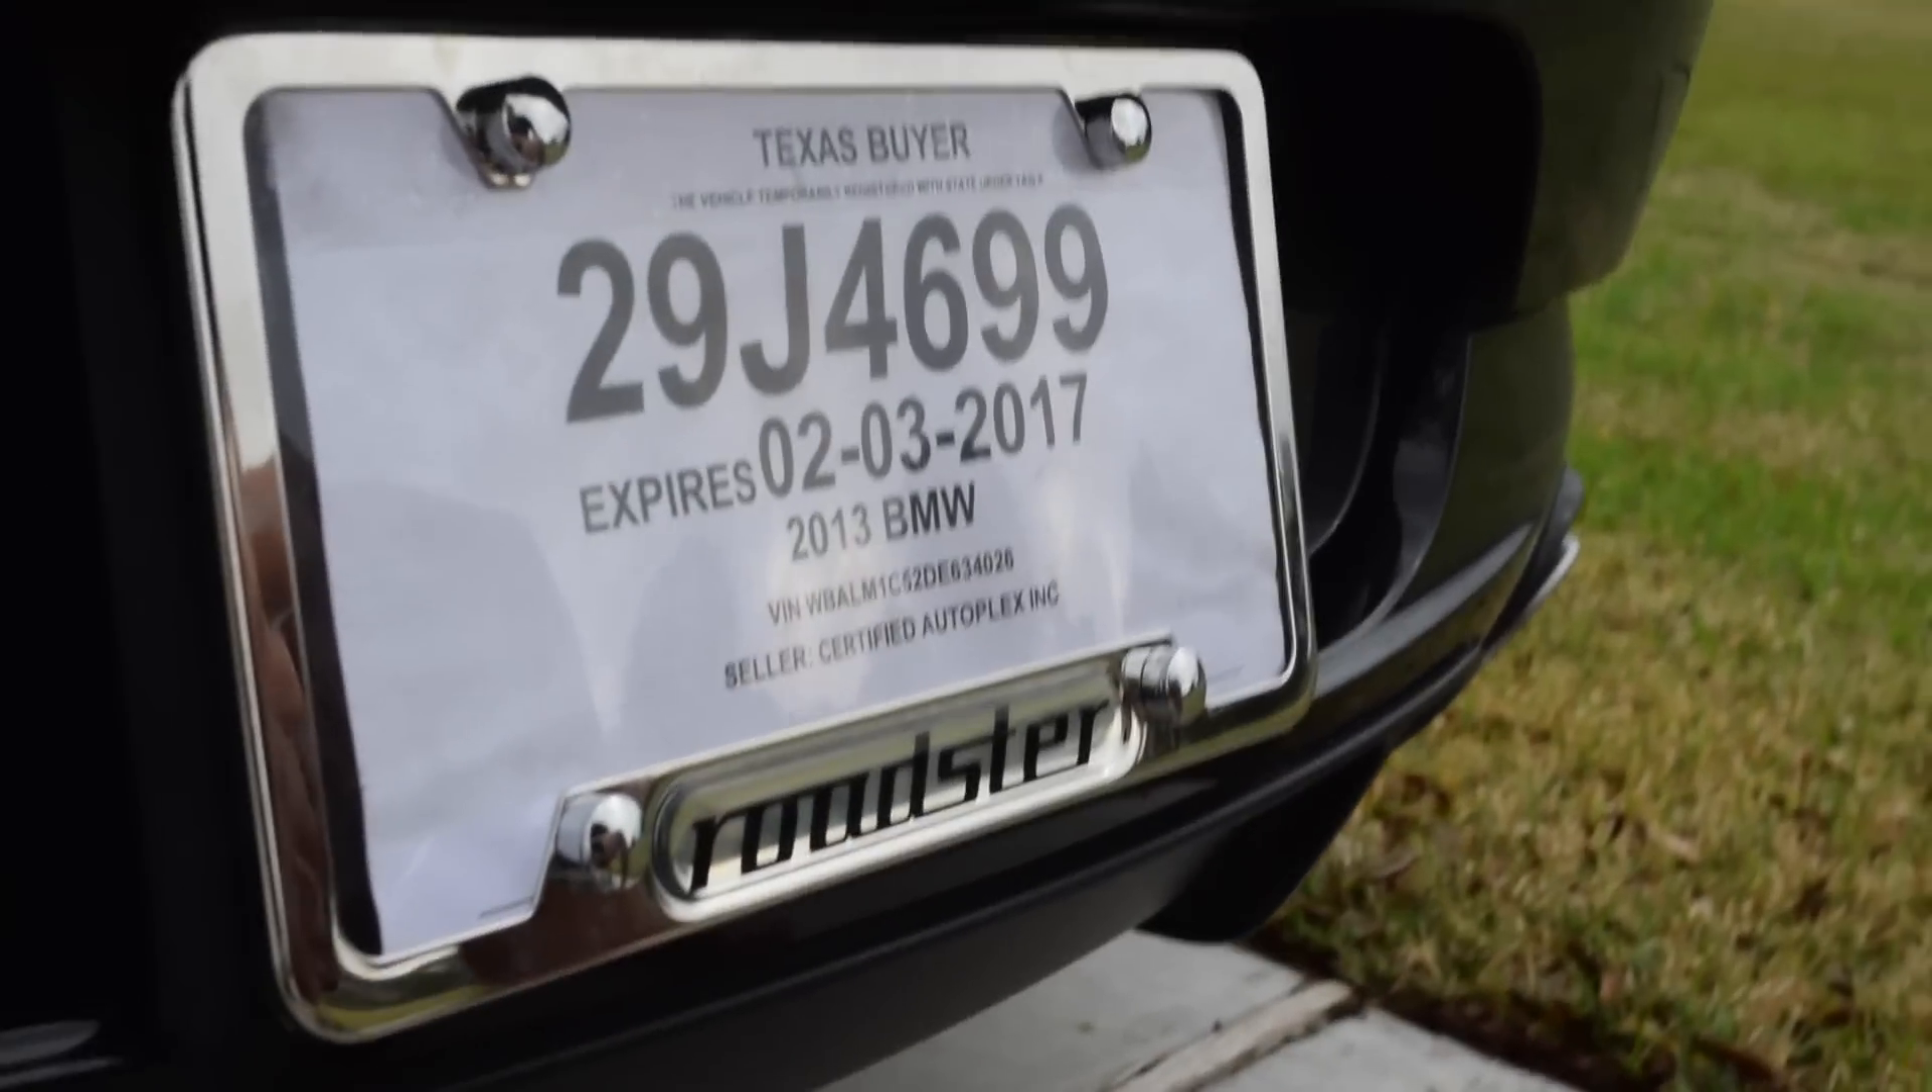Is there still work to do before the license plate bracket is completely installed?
No.